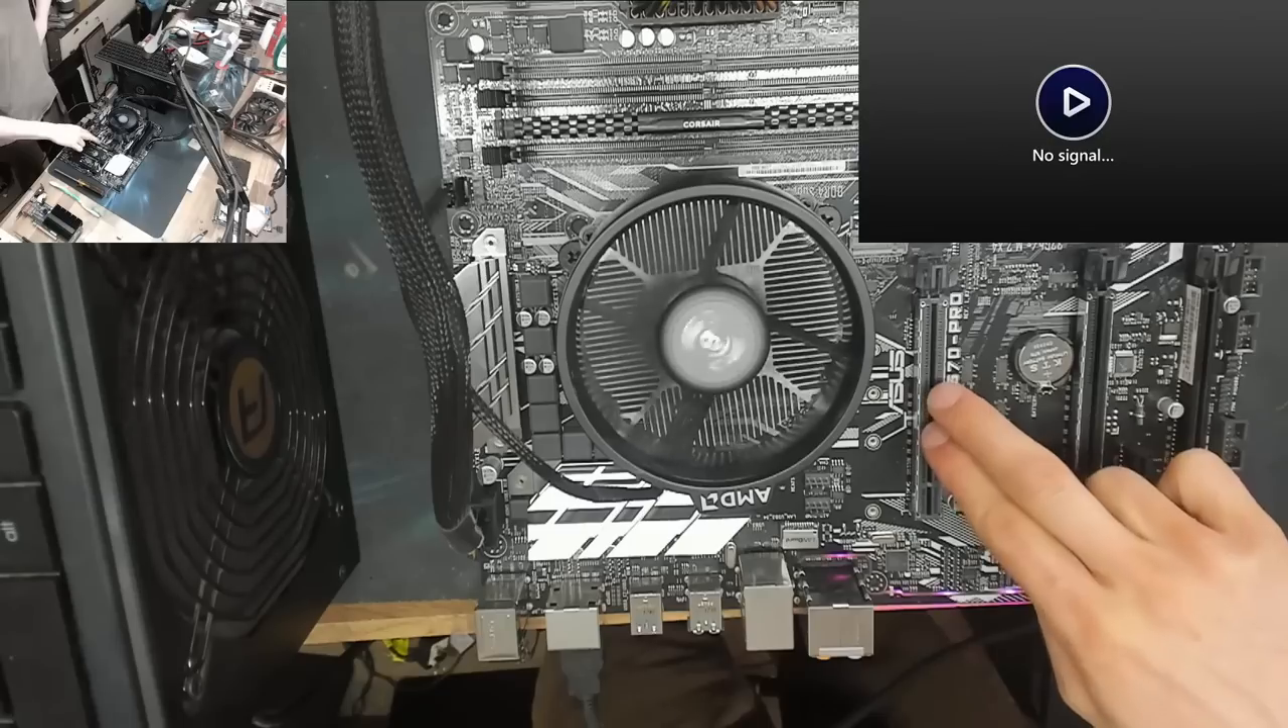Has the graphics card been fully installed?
No.